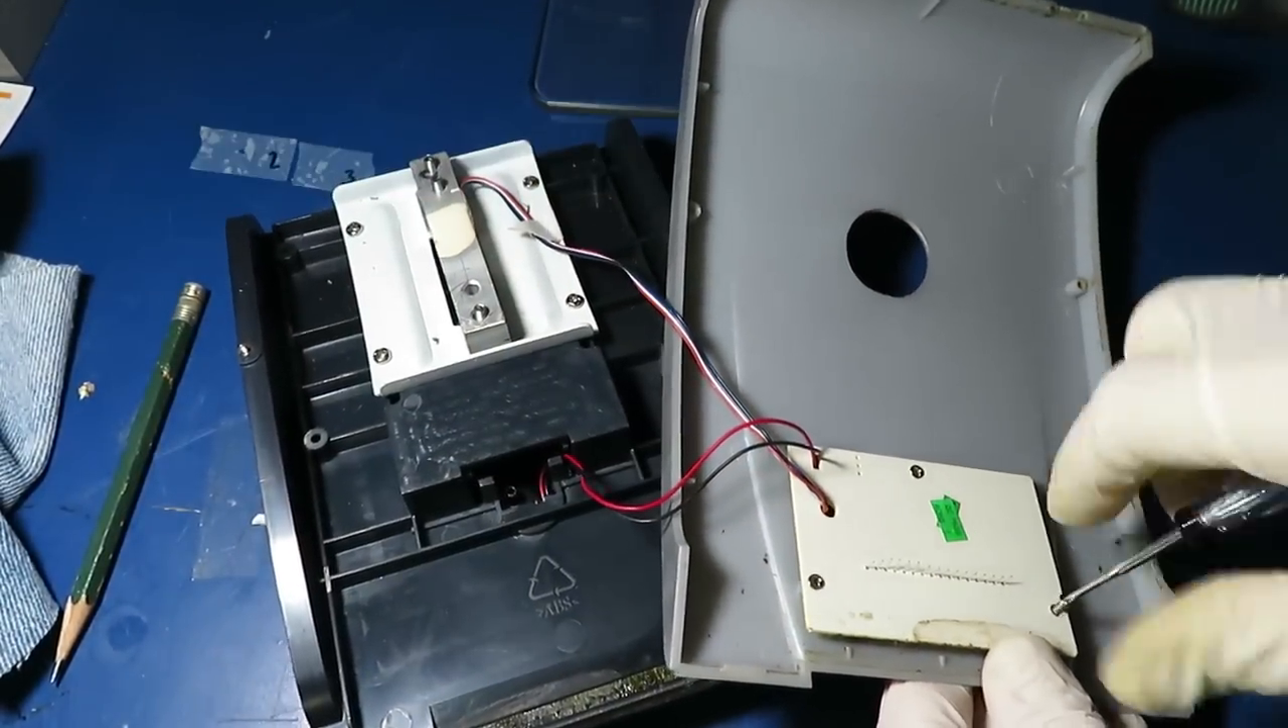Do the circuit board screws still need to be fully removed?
Yes.